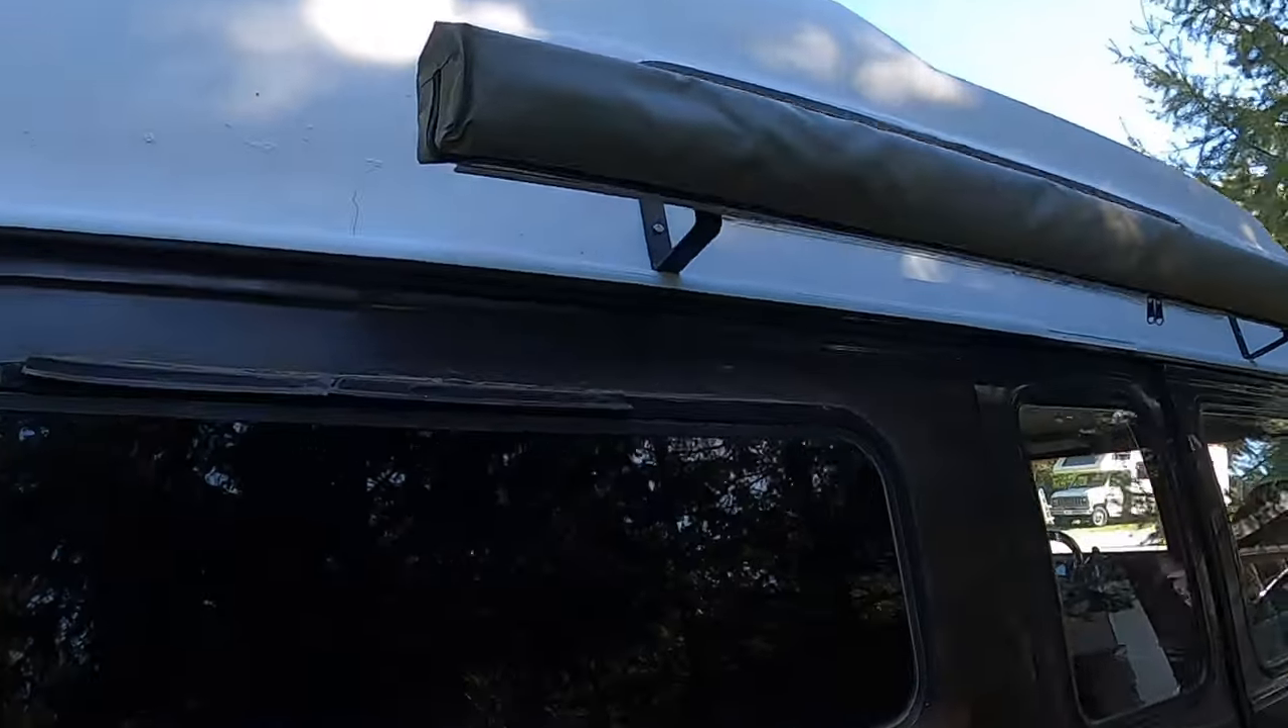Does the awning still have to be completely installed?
No.